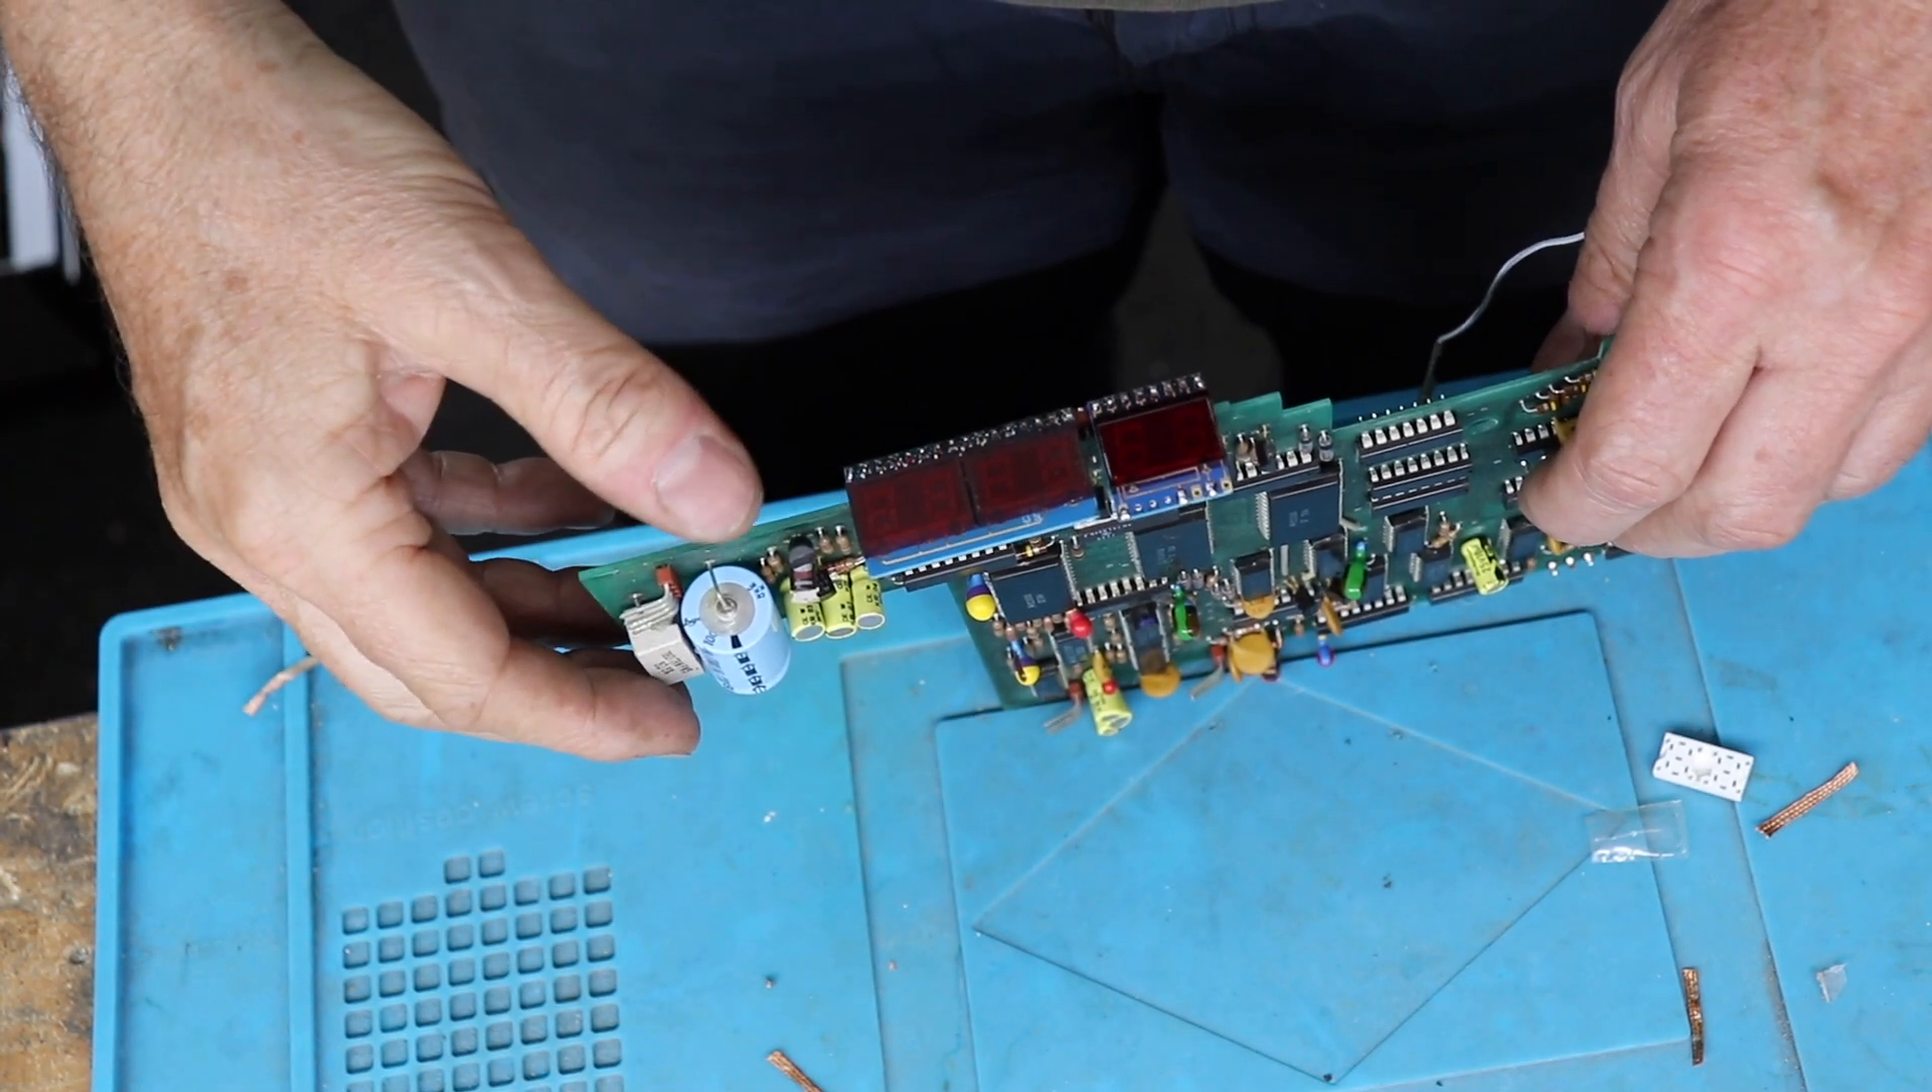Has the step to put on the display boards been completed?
Yes.